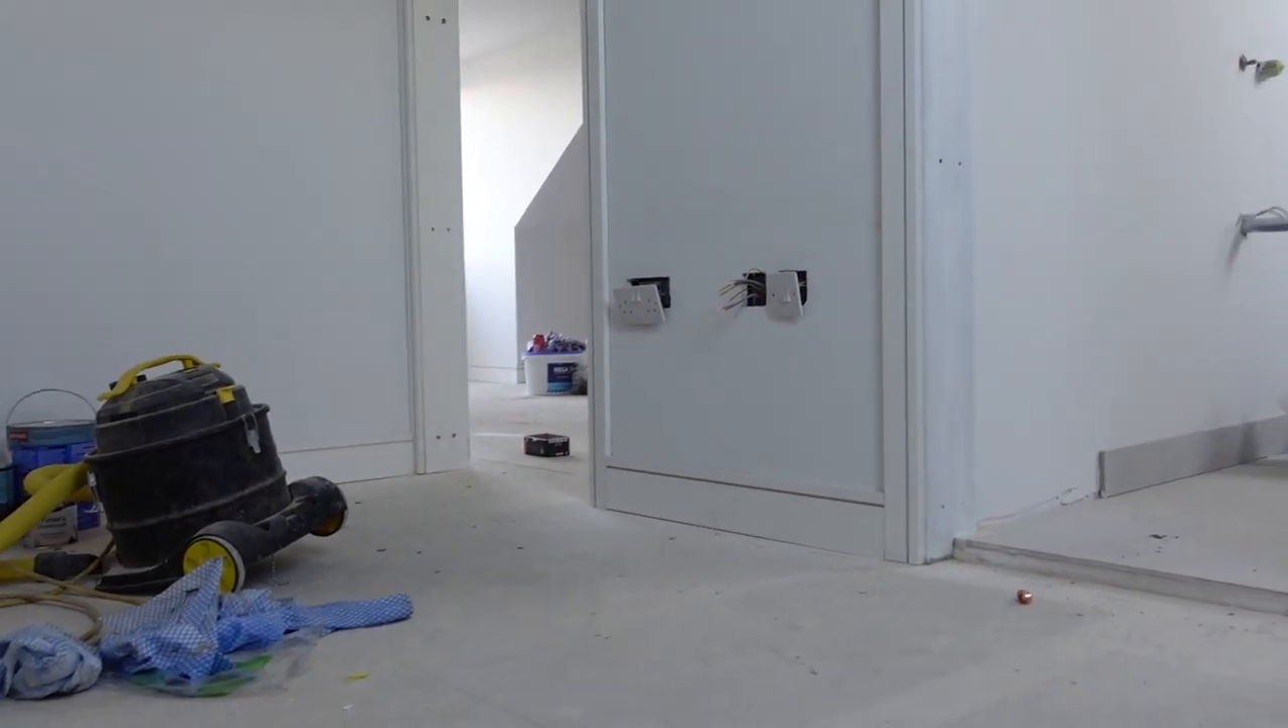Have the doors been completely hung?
No.